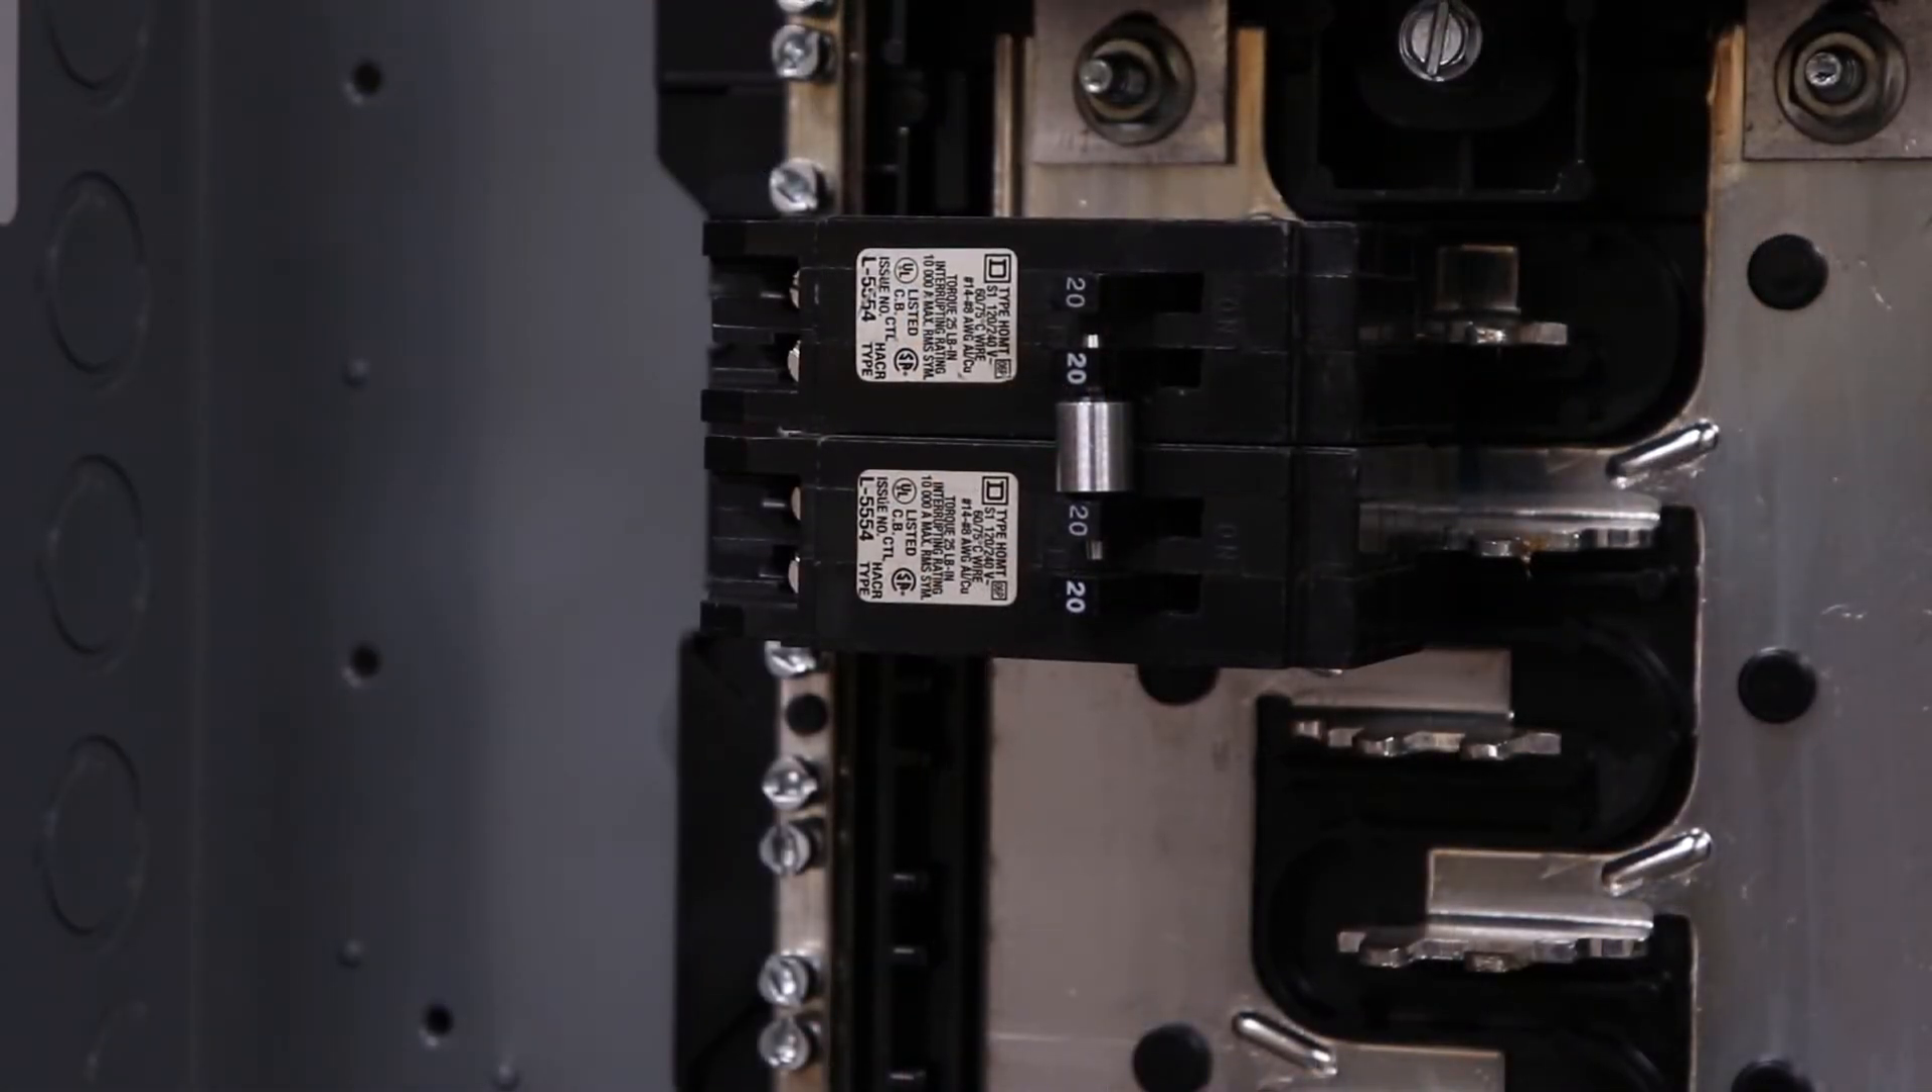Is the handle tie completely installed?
Yes.